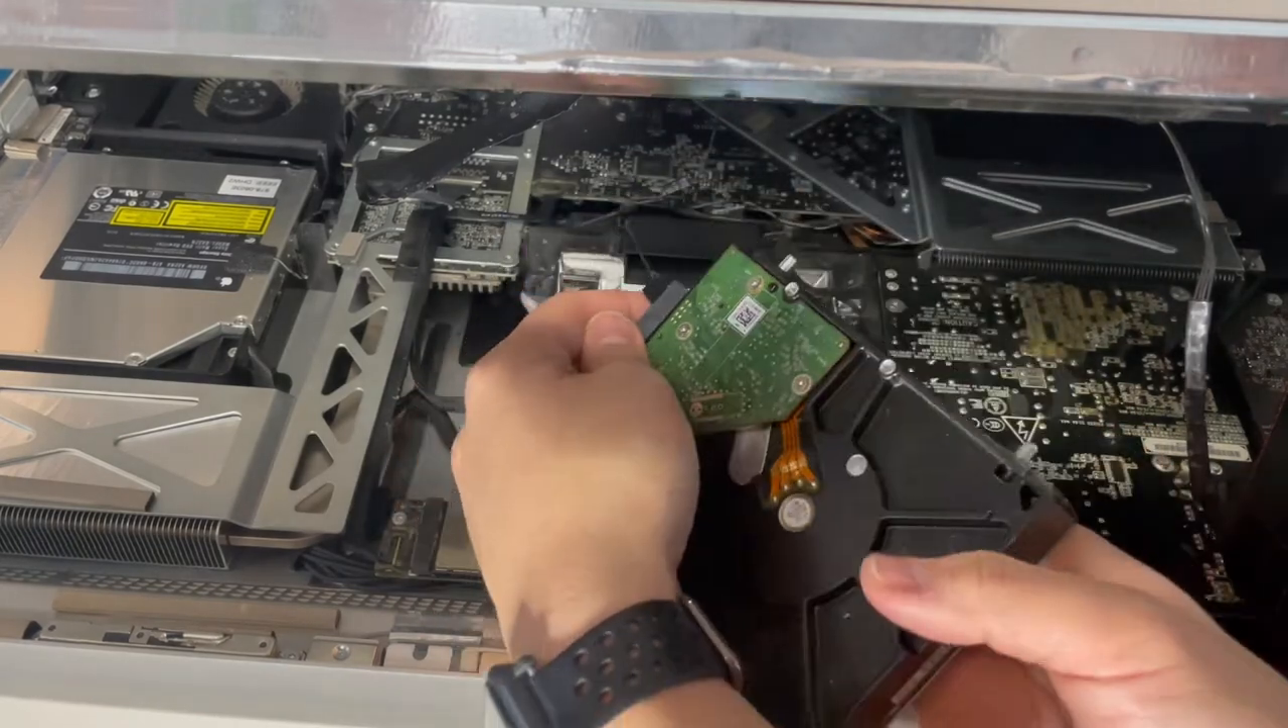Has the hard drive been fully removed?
No.